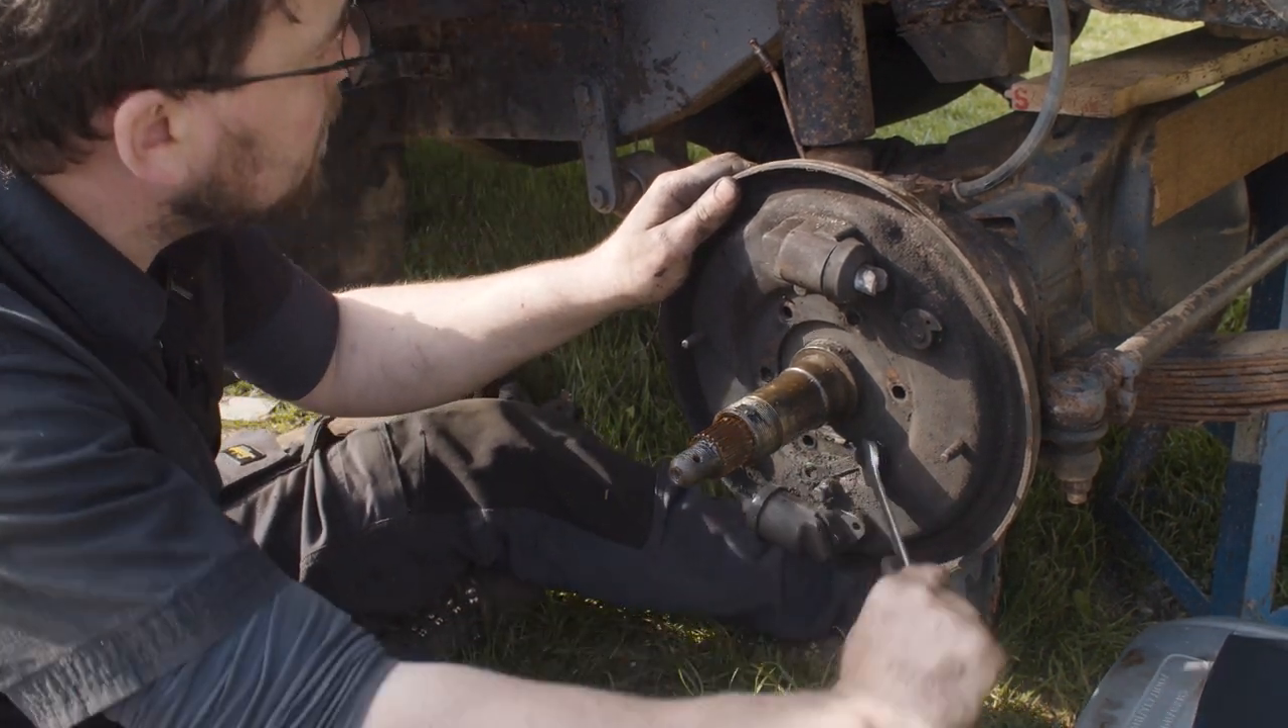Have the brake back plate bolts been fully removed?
No.